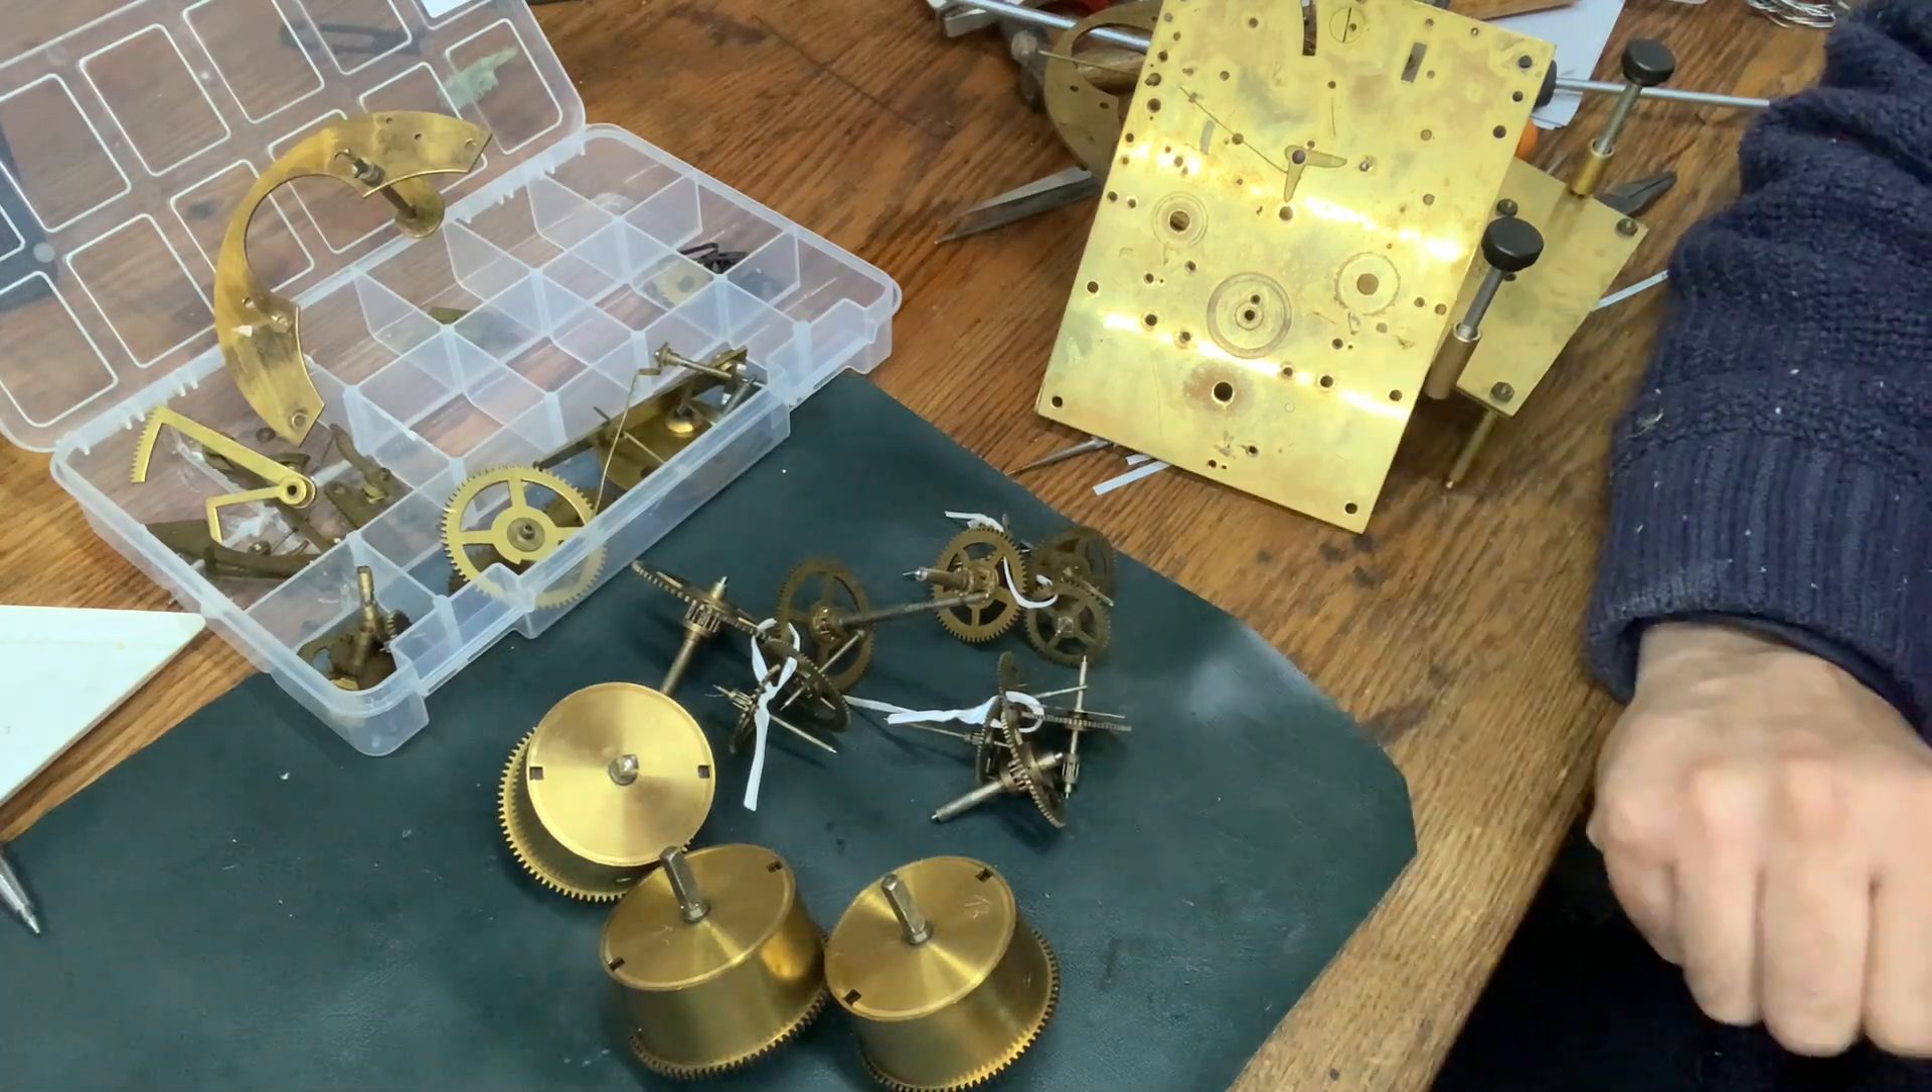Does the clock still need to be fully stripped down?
No.